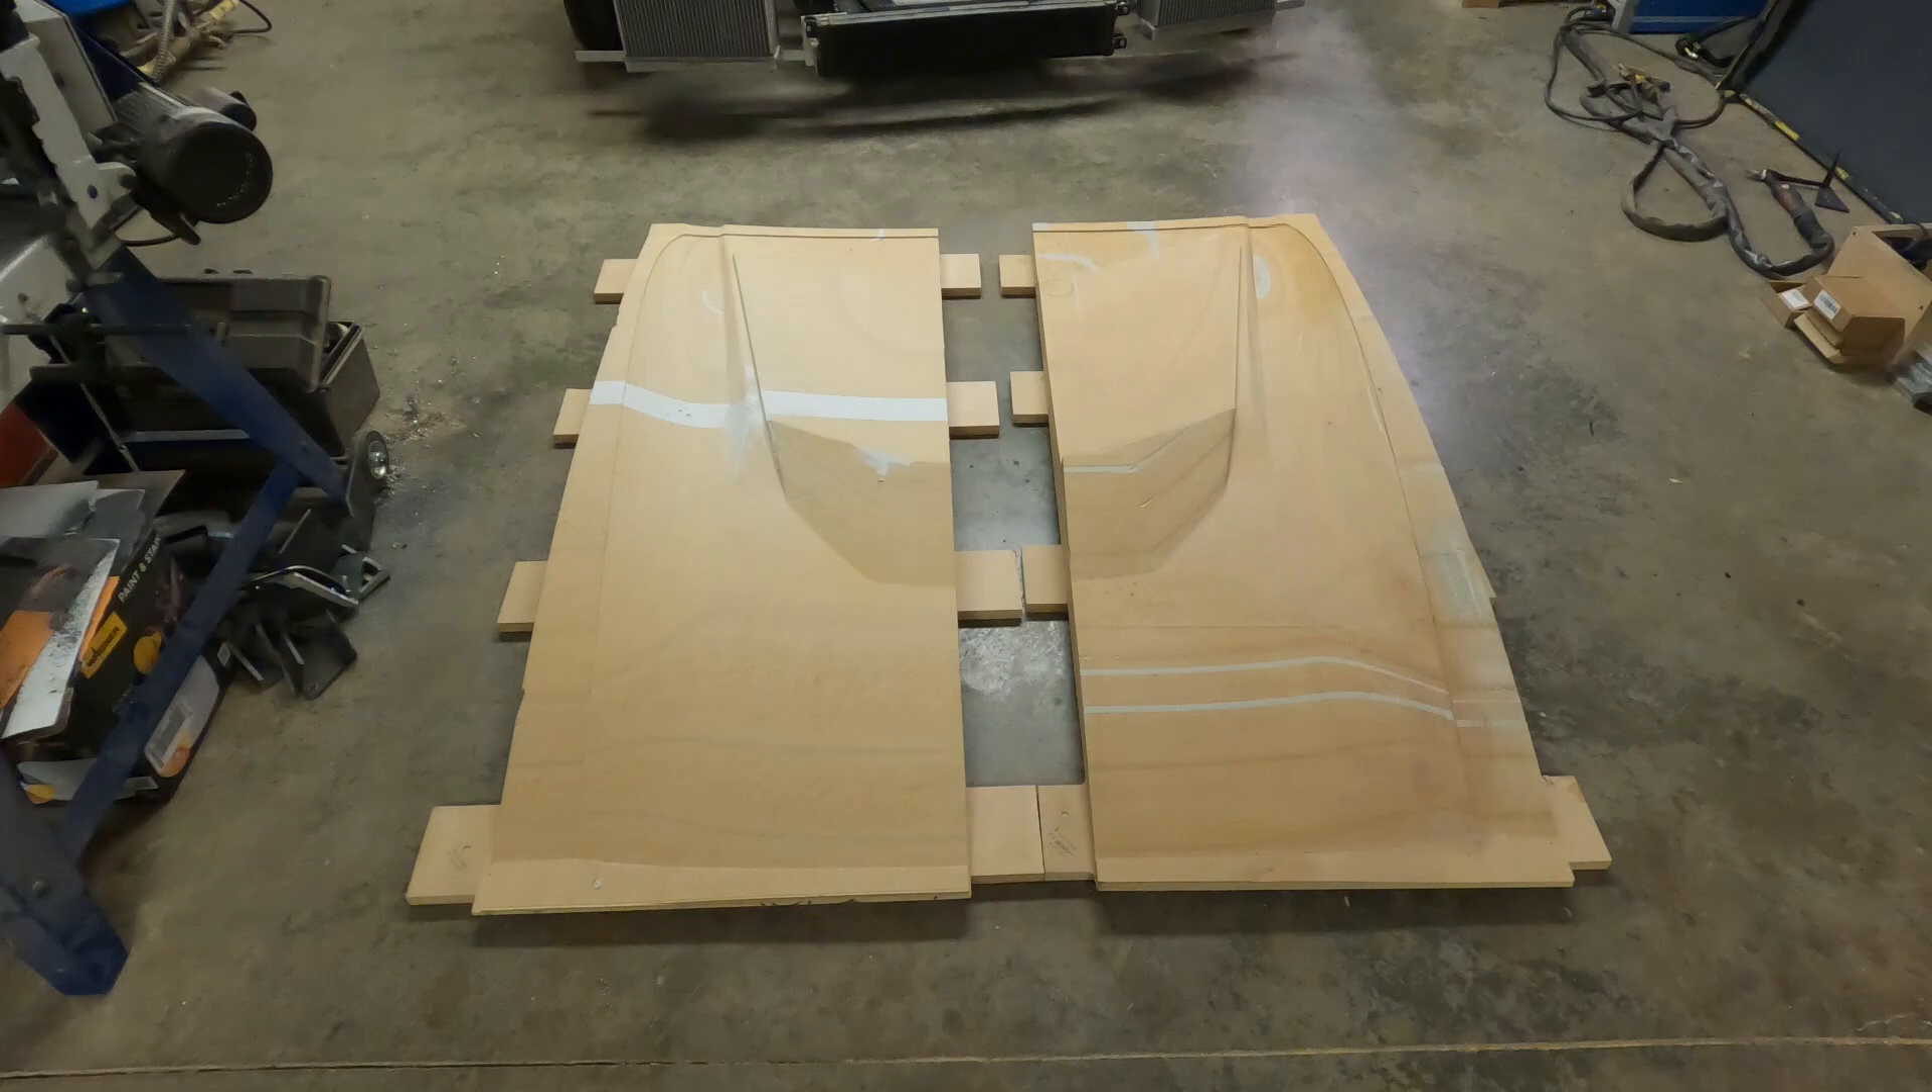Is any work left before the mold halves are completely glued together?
Yes.